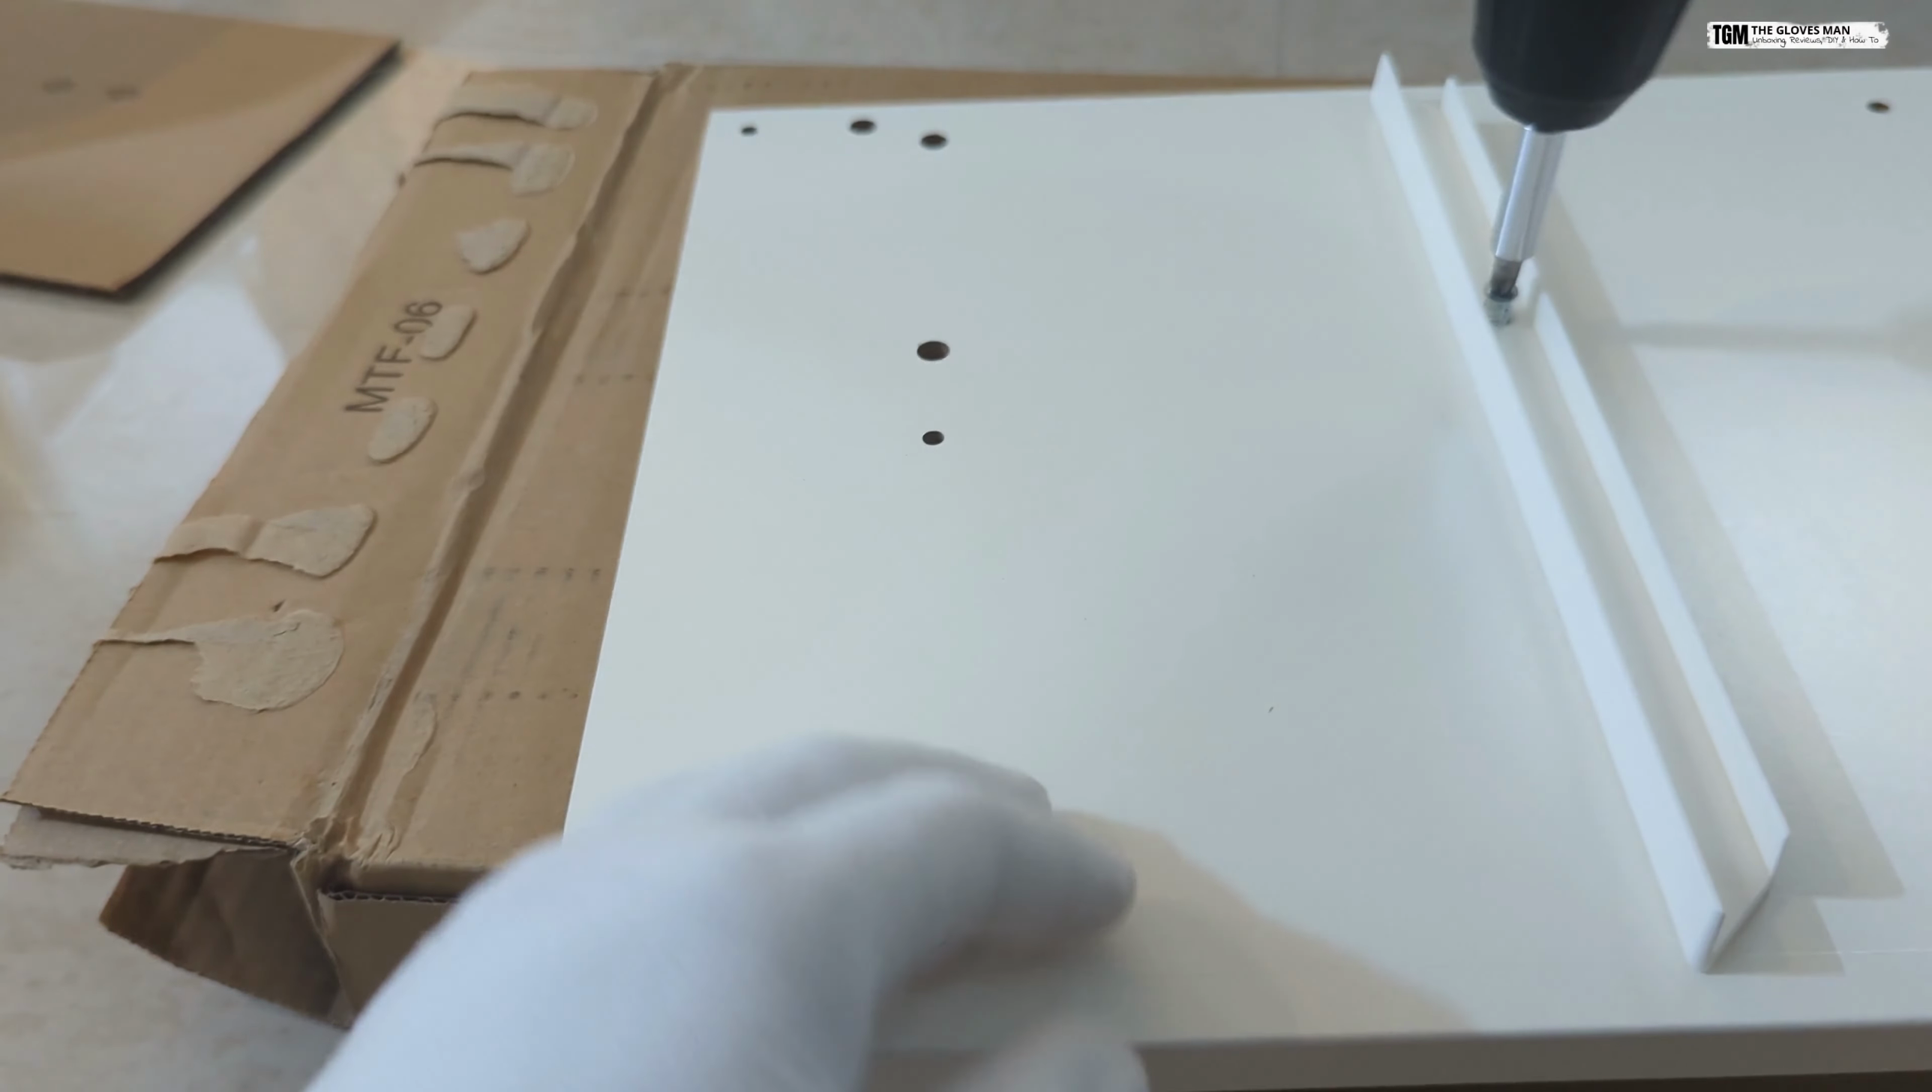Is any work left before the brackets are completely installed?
Yes.